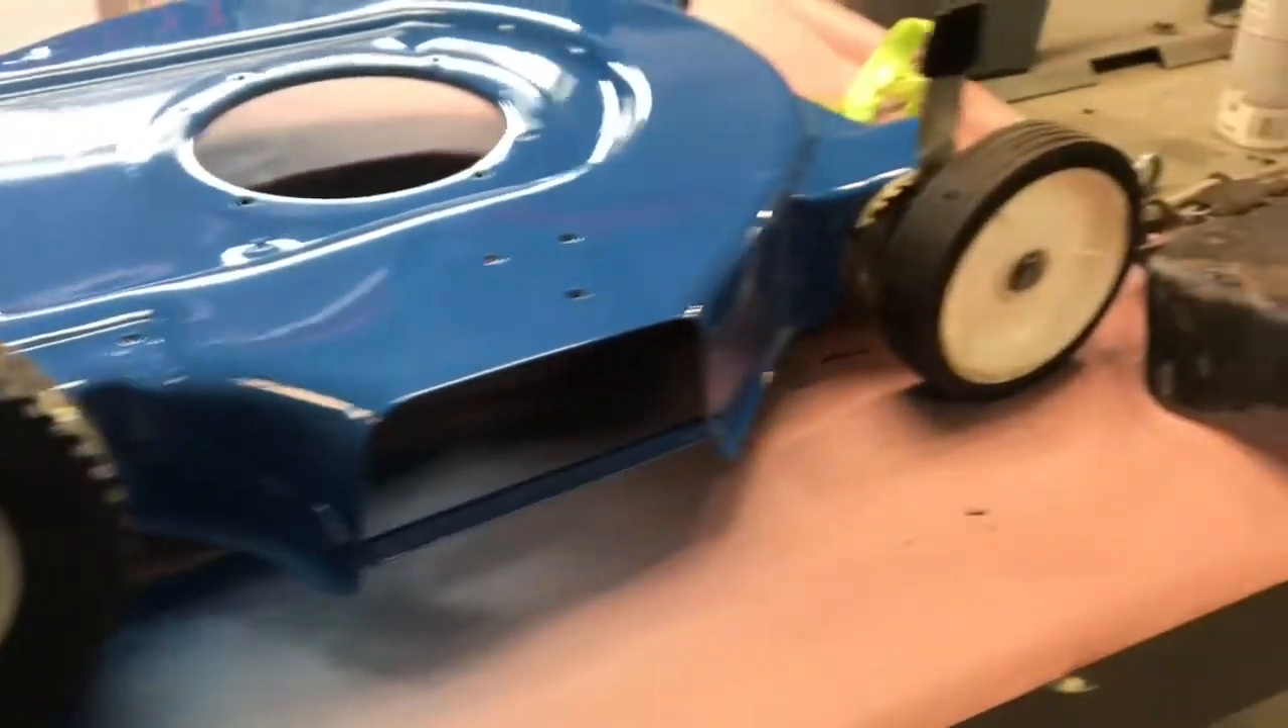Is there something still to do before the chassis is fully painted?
No.